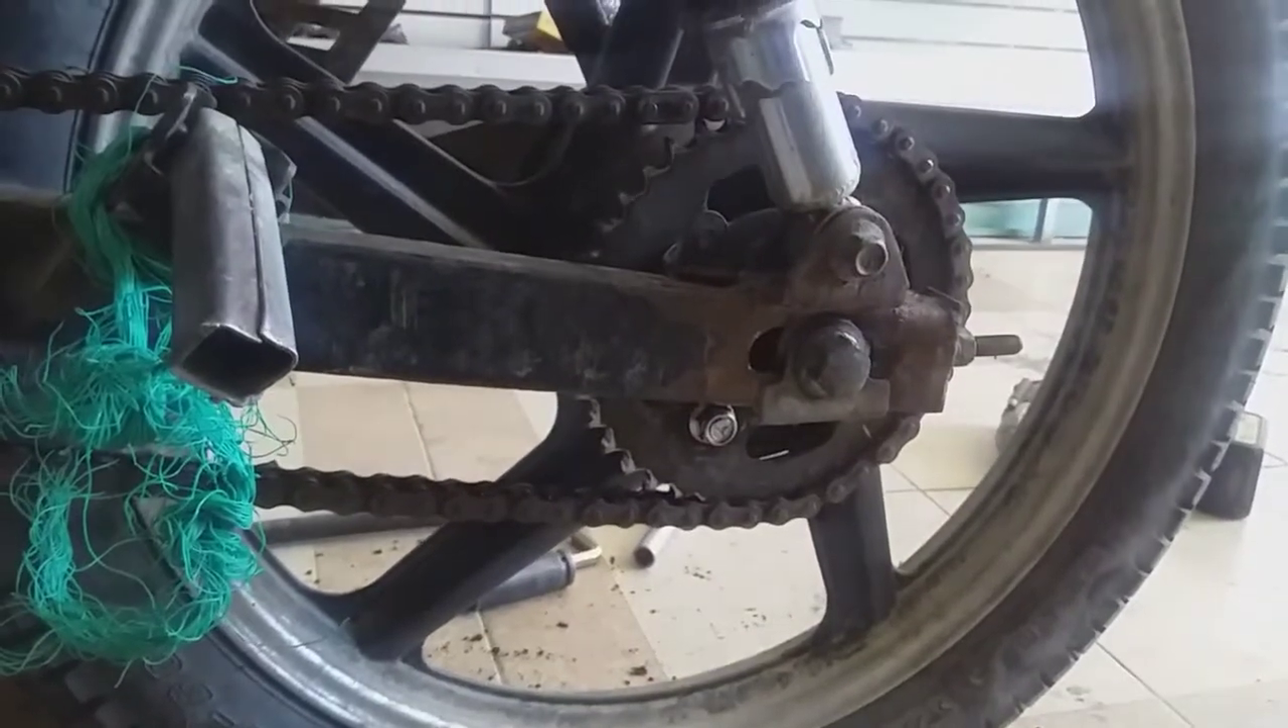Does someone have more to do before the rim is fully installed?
No.